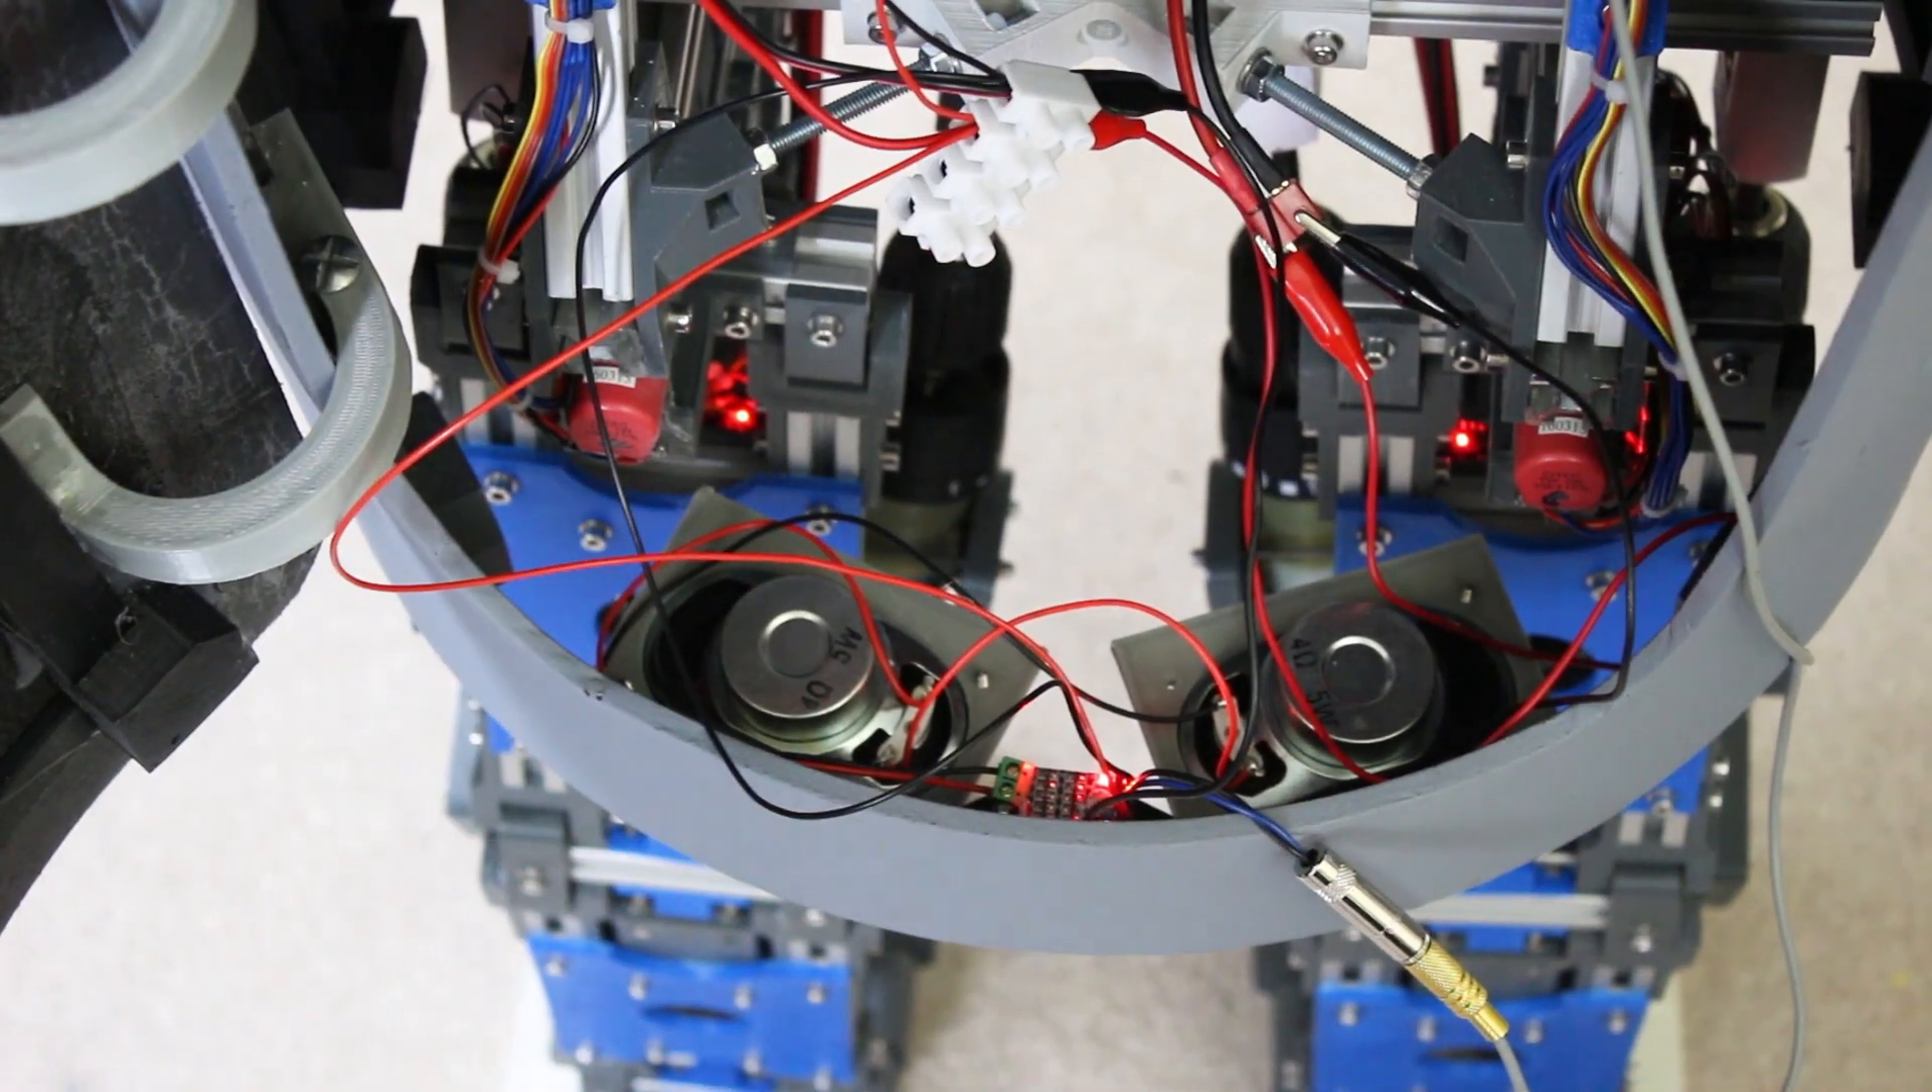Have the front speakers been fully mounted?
Yes.